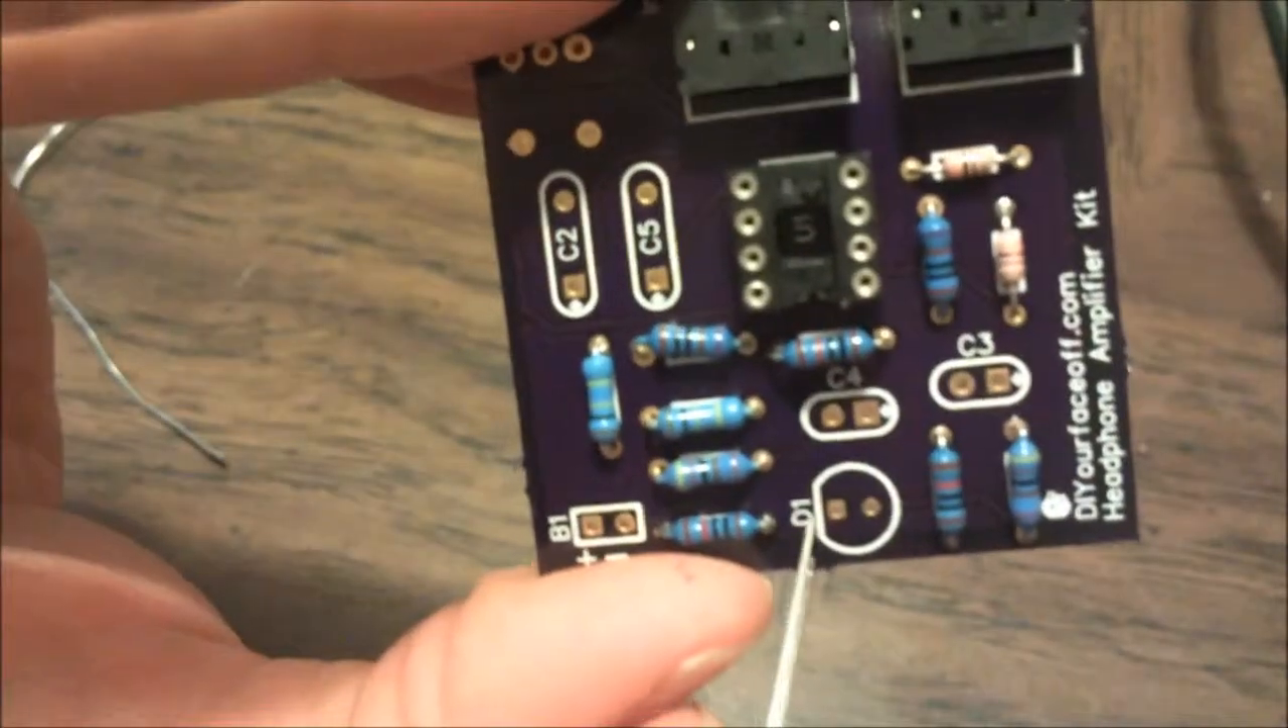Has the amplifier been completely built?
No.